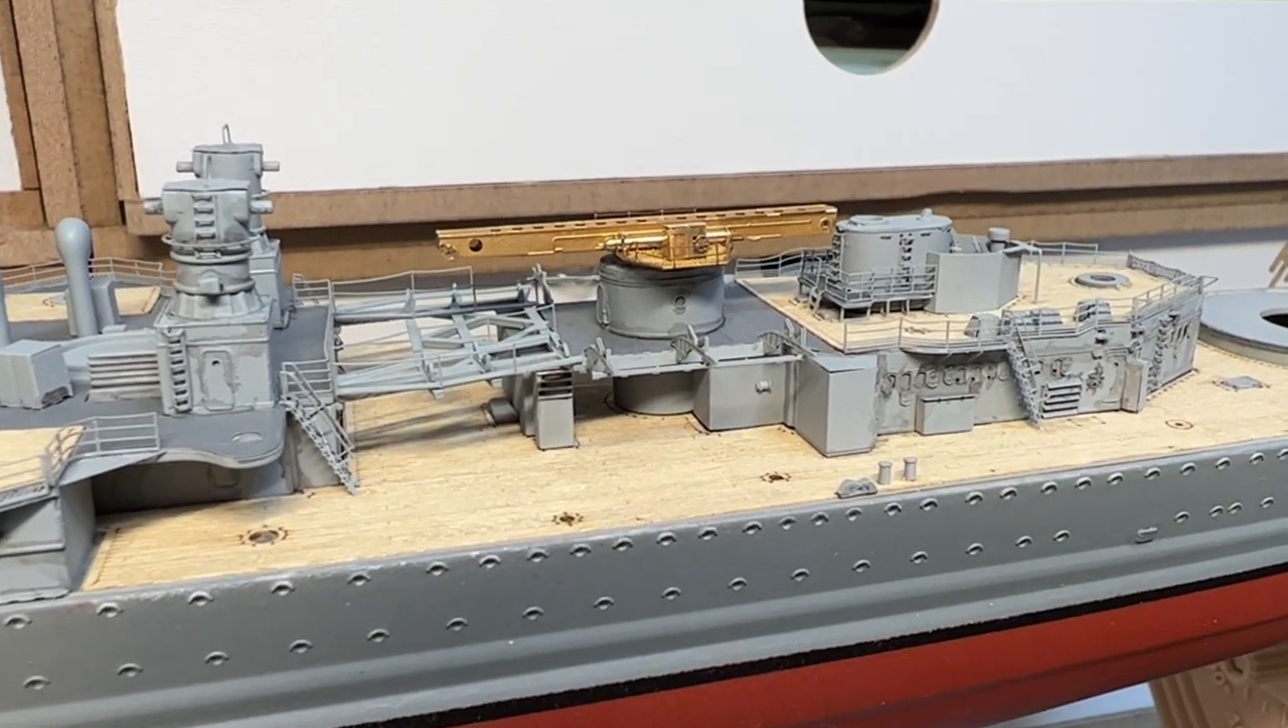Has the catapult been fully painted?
No.